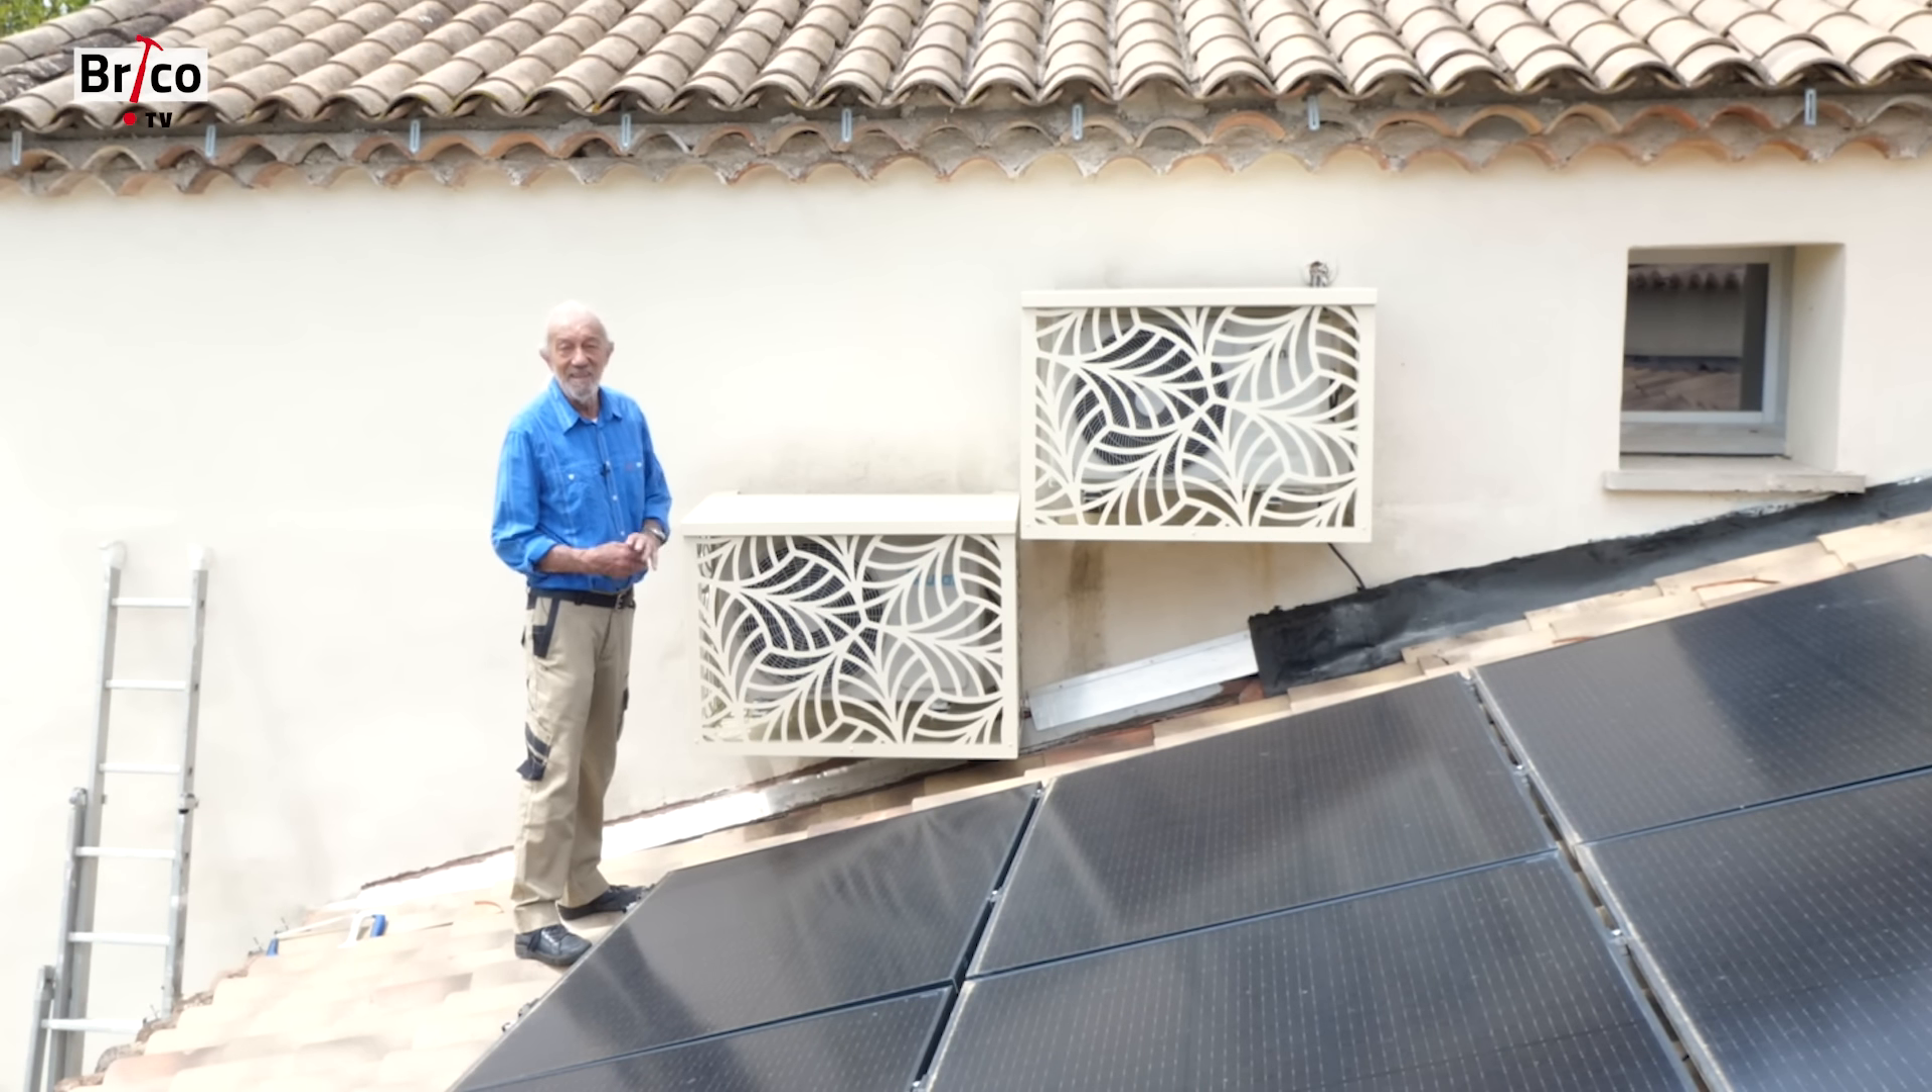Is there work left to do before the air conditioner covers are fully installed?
No.